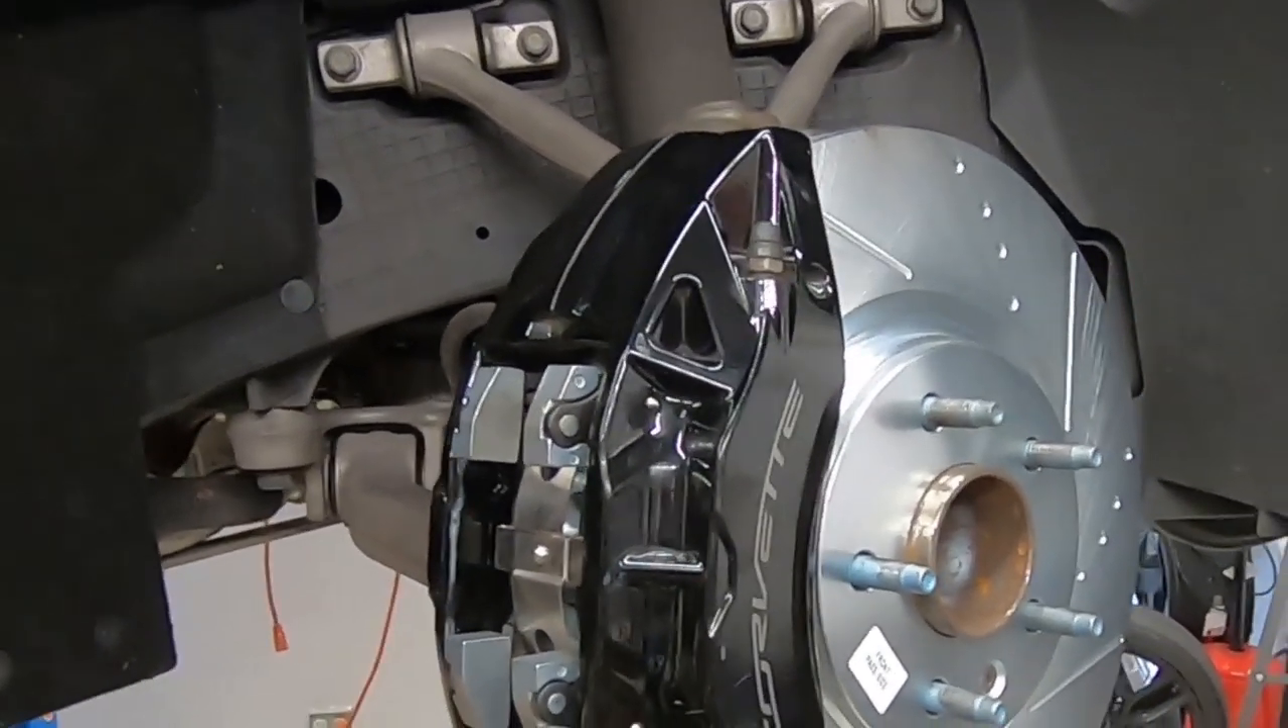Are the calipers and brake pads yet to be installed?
No.